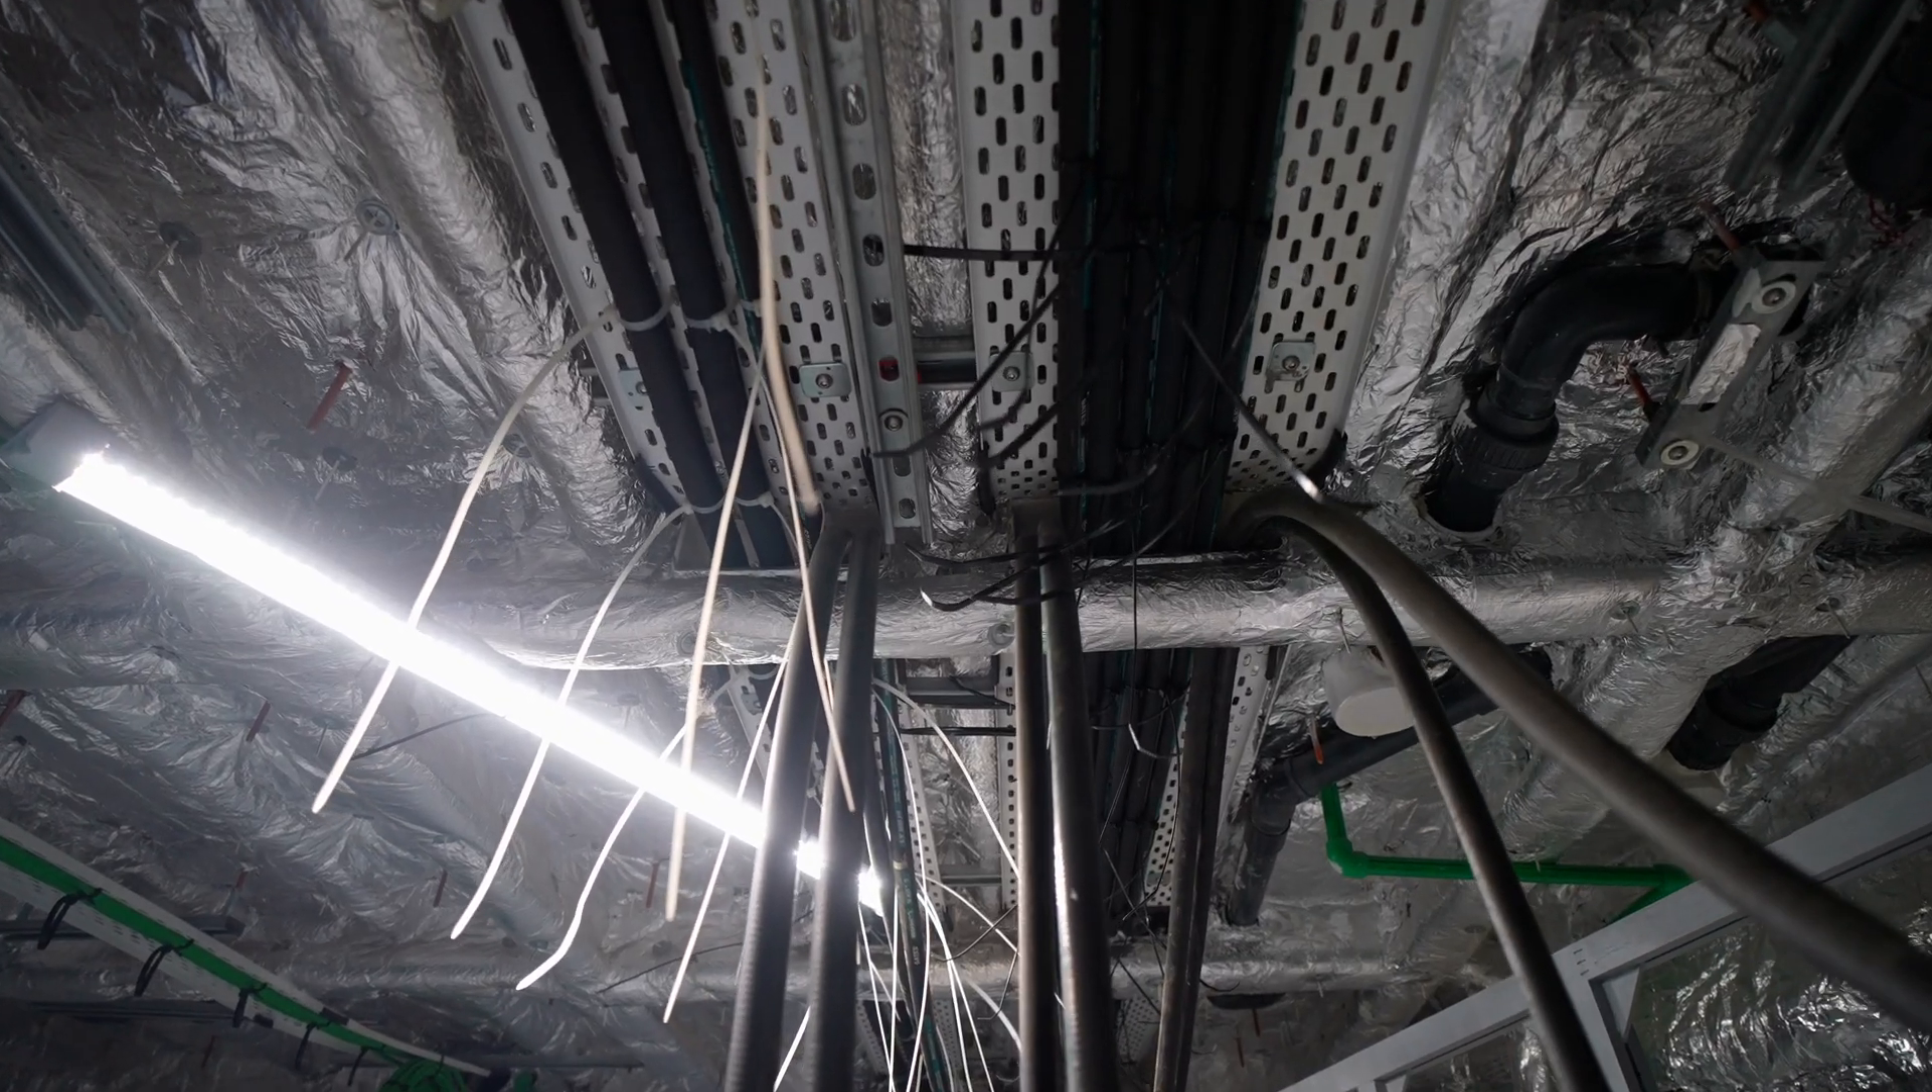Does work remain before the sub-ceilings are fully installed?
Yes.